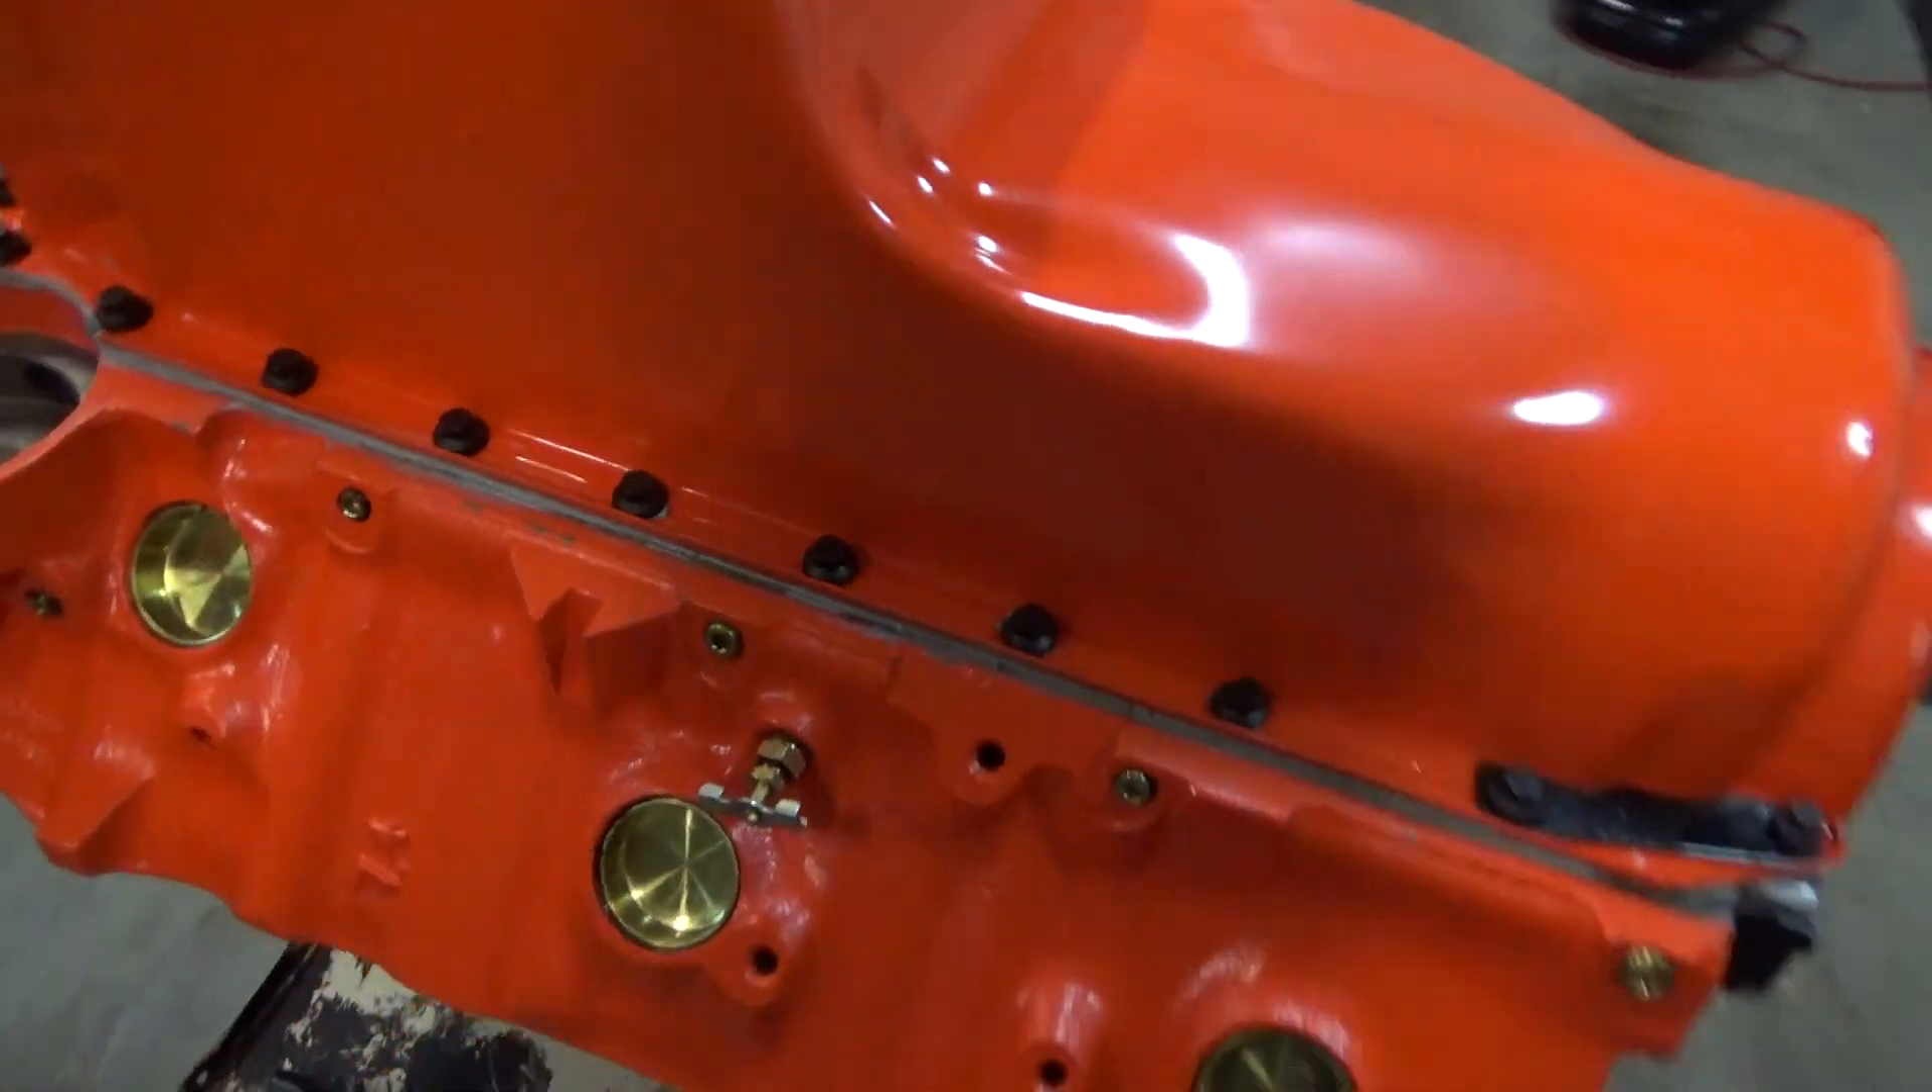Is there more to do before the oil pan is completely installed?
No.